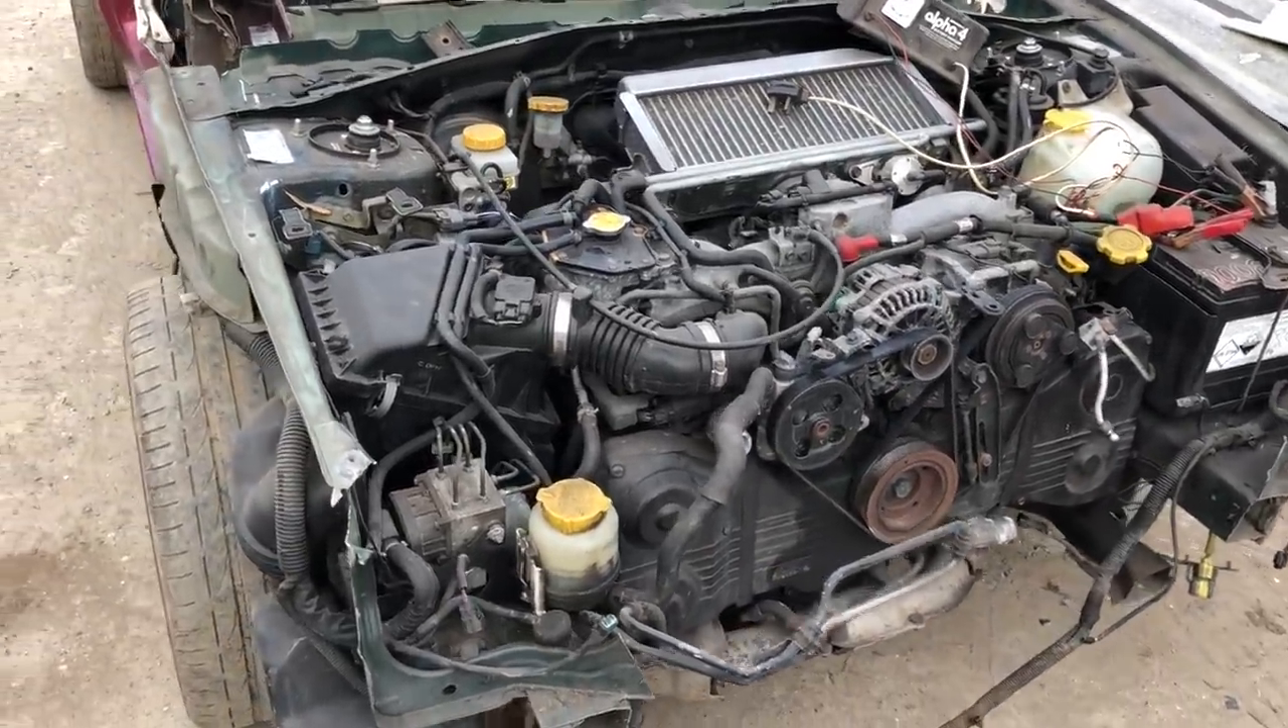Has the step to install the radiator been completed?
No.